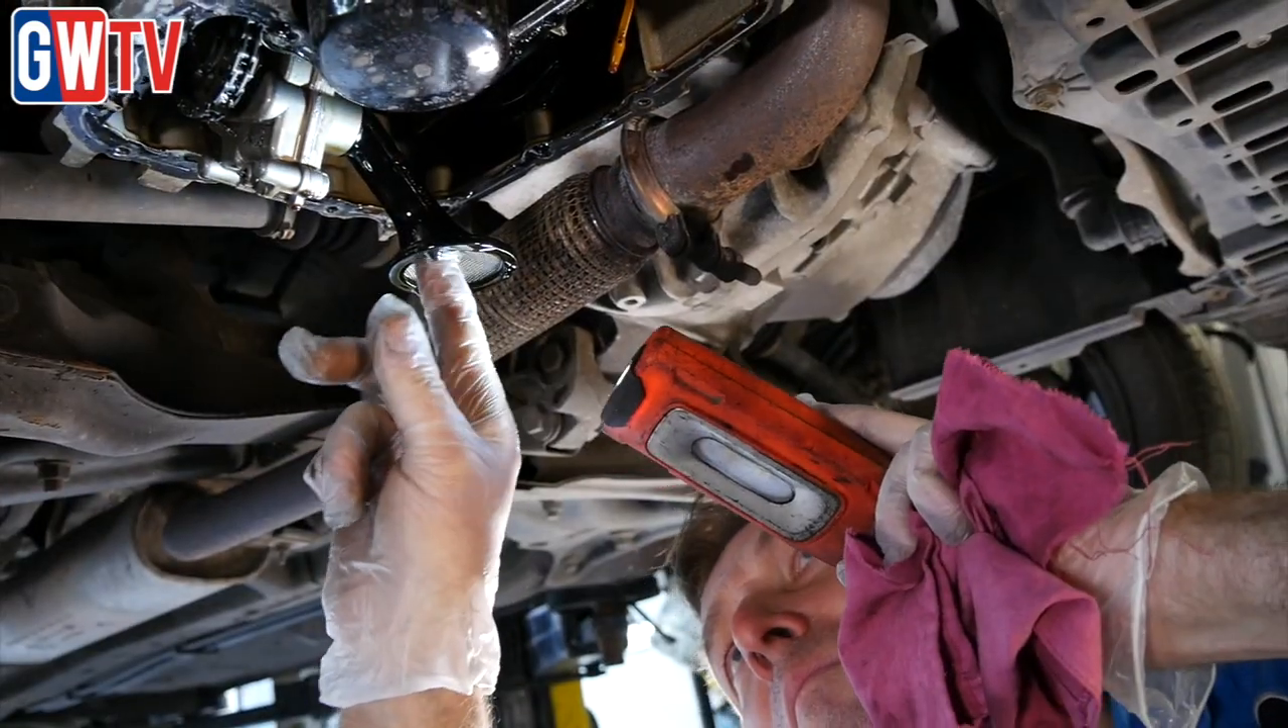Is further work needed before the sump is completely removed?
No.